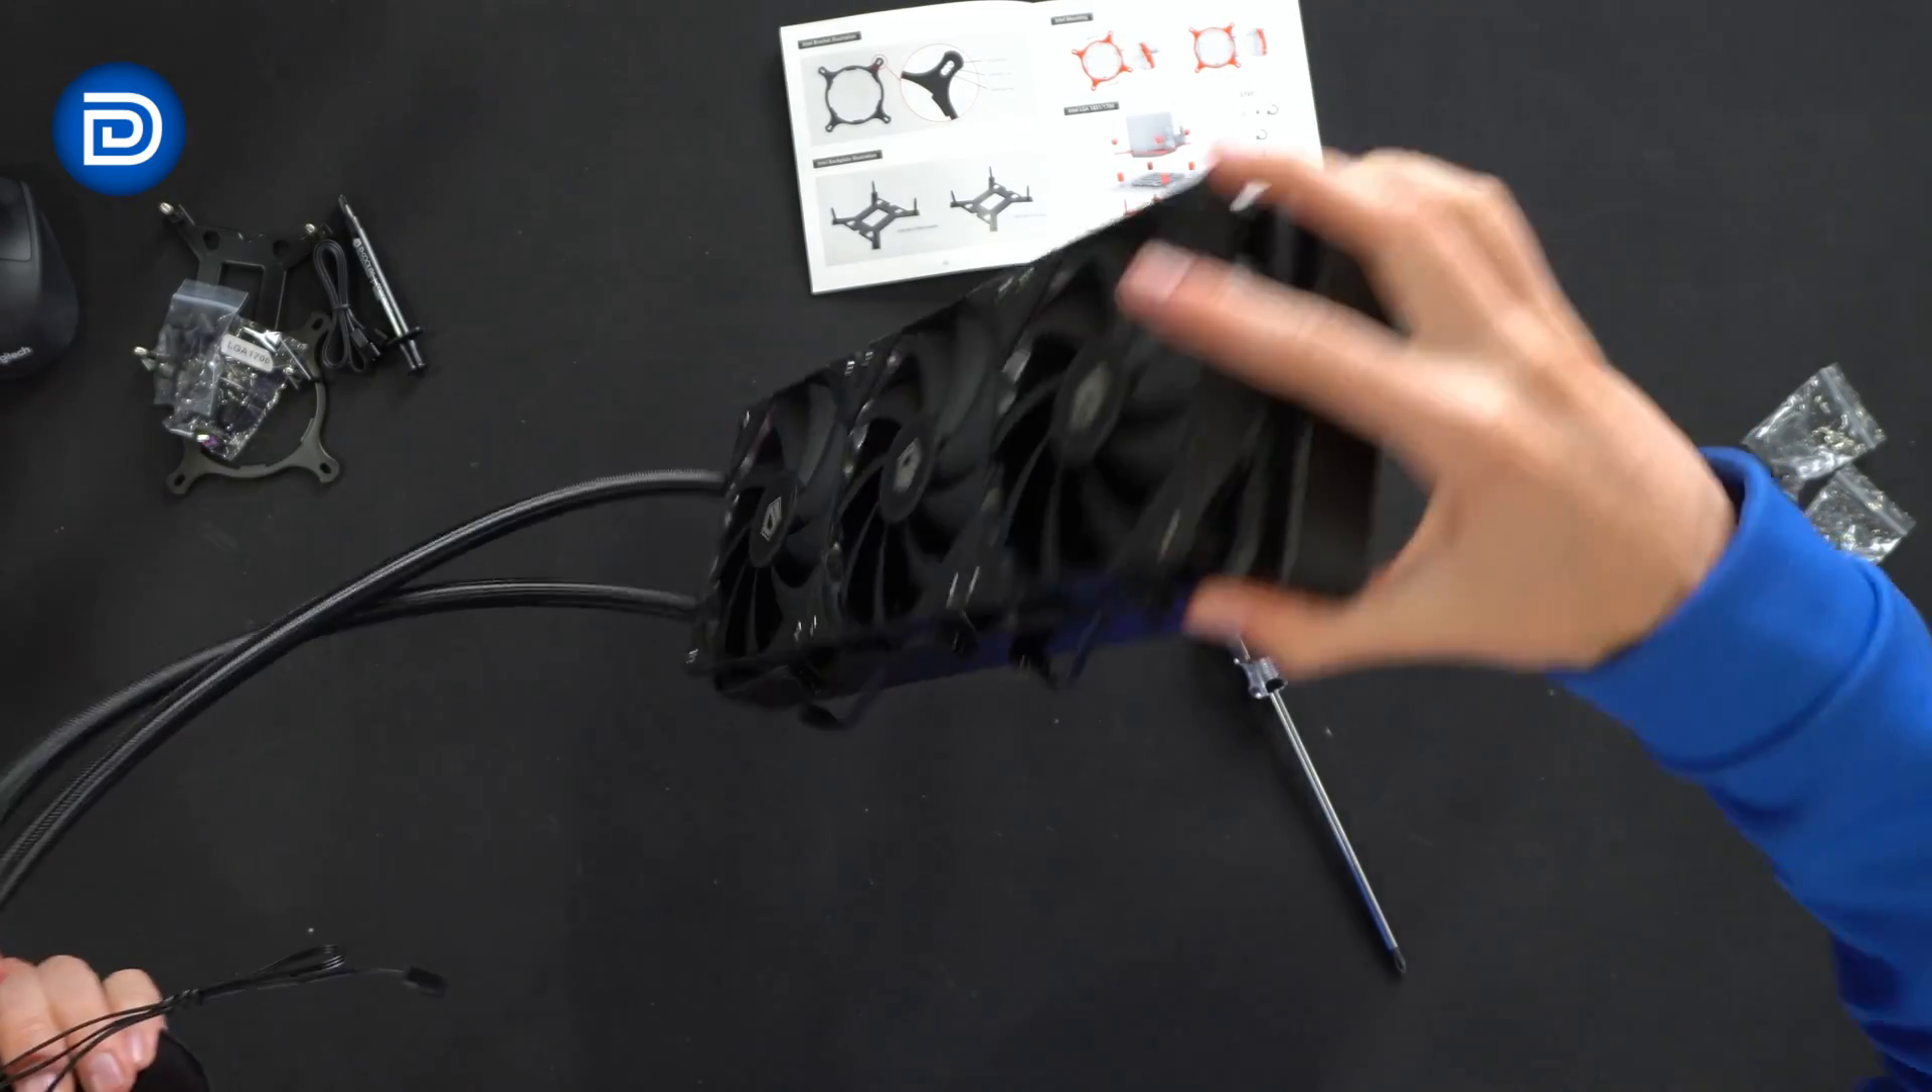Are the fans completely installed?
Yes.